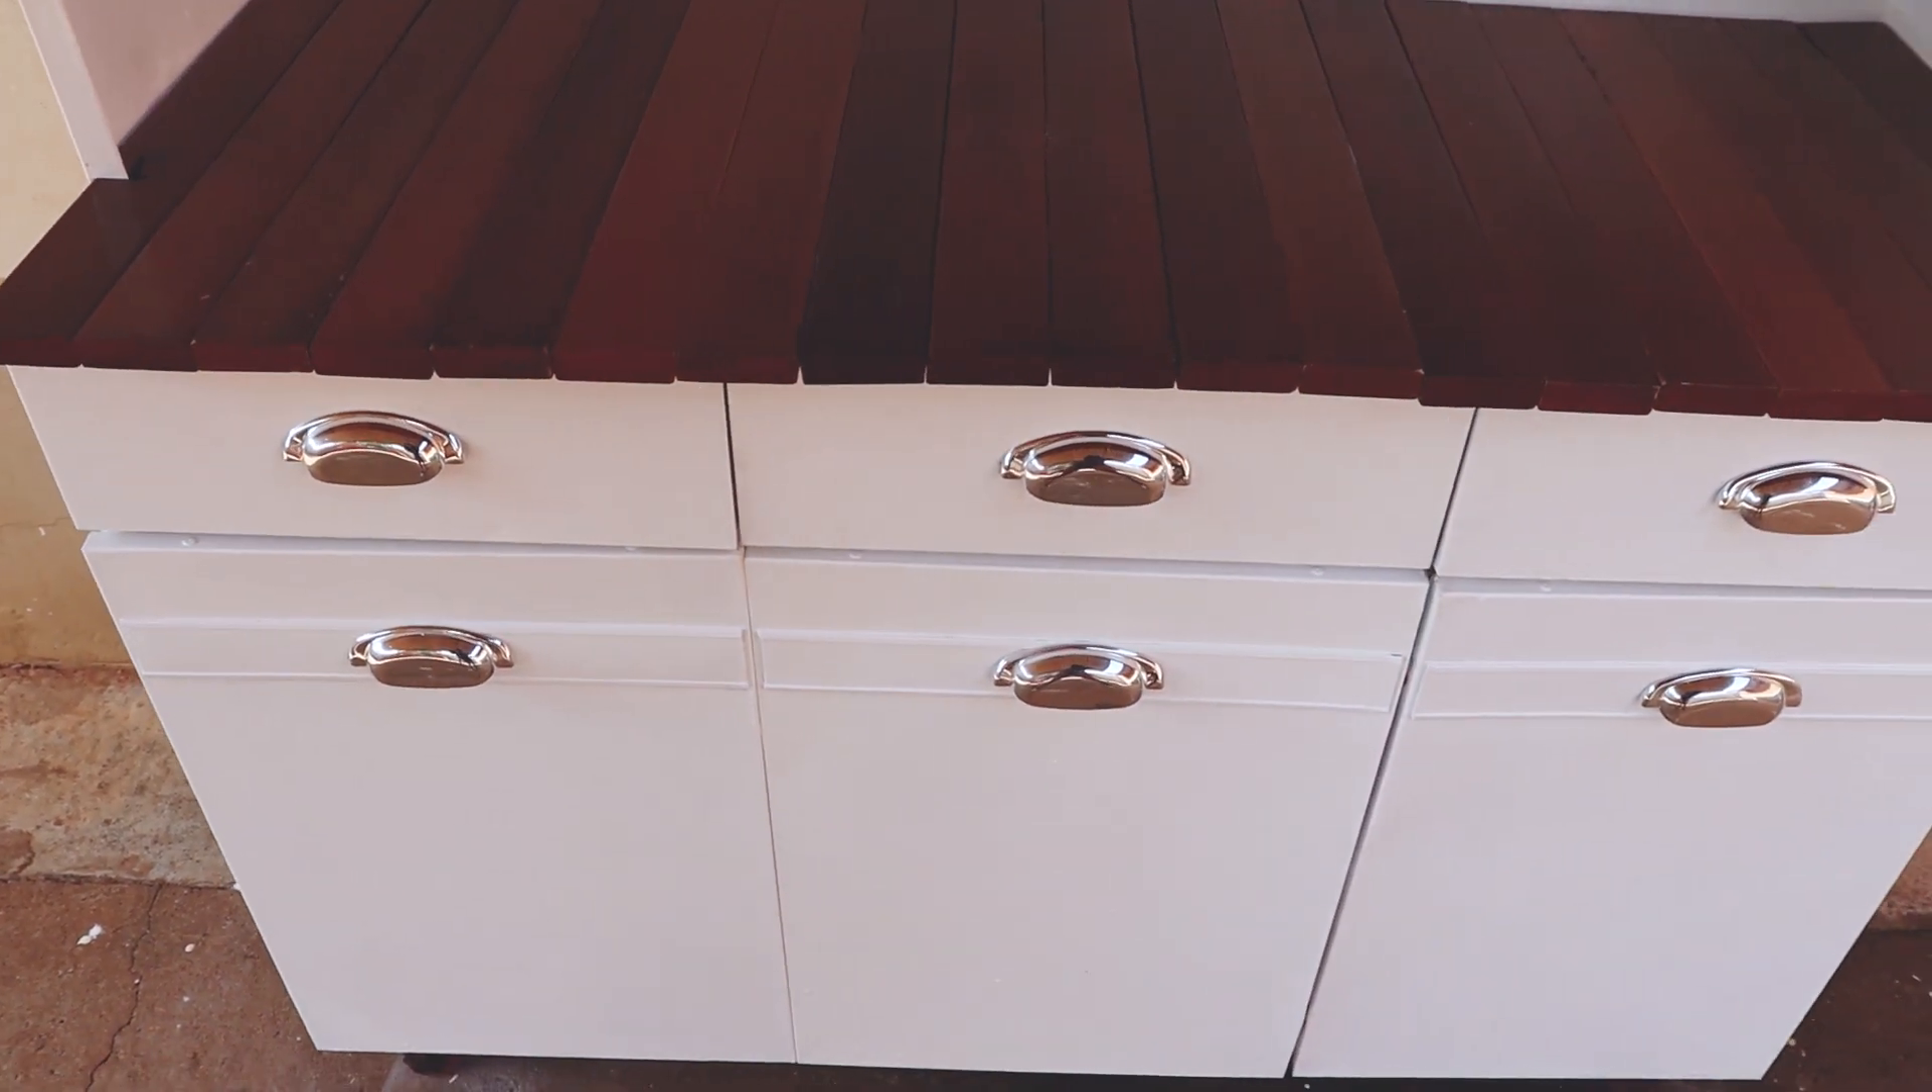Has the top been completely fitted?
Yes.